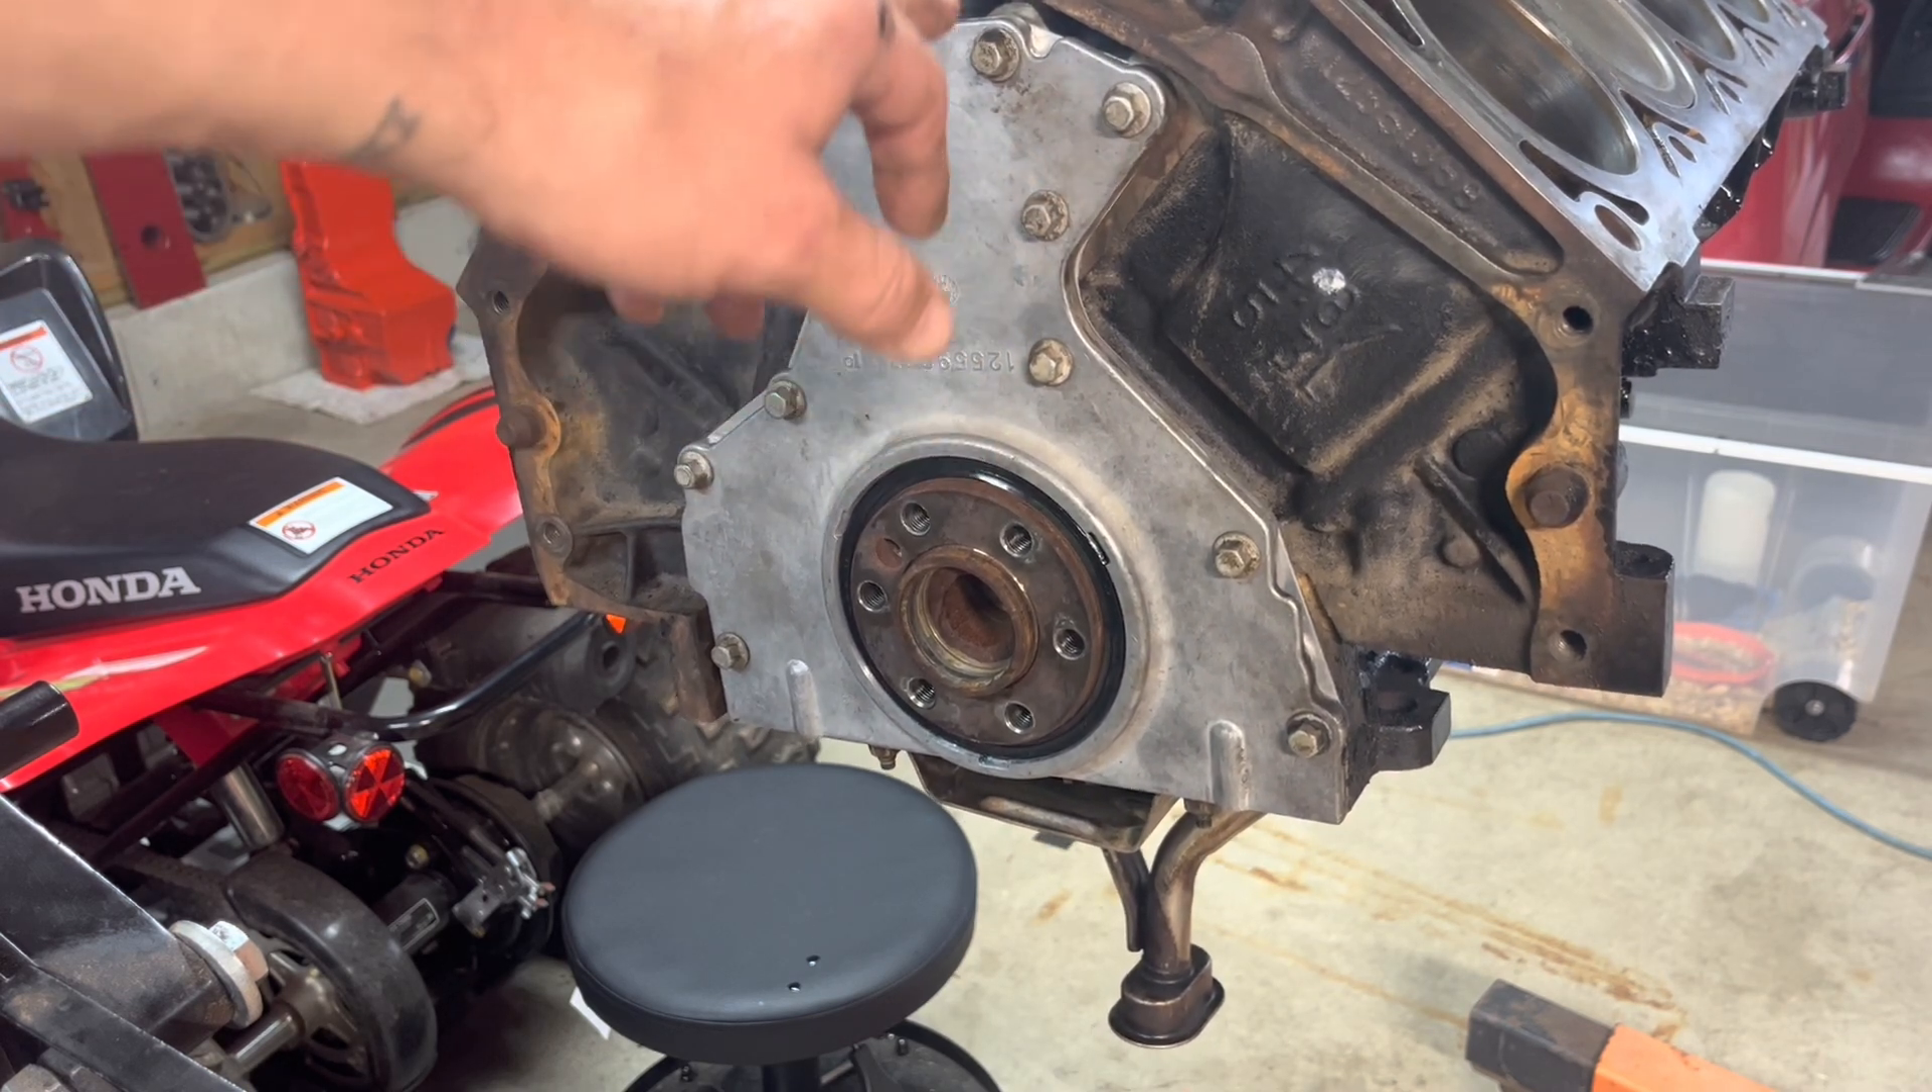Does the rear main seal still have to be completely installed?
No.